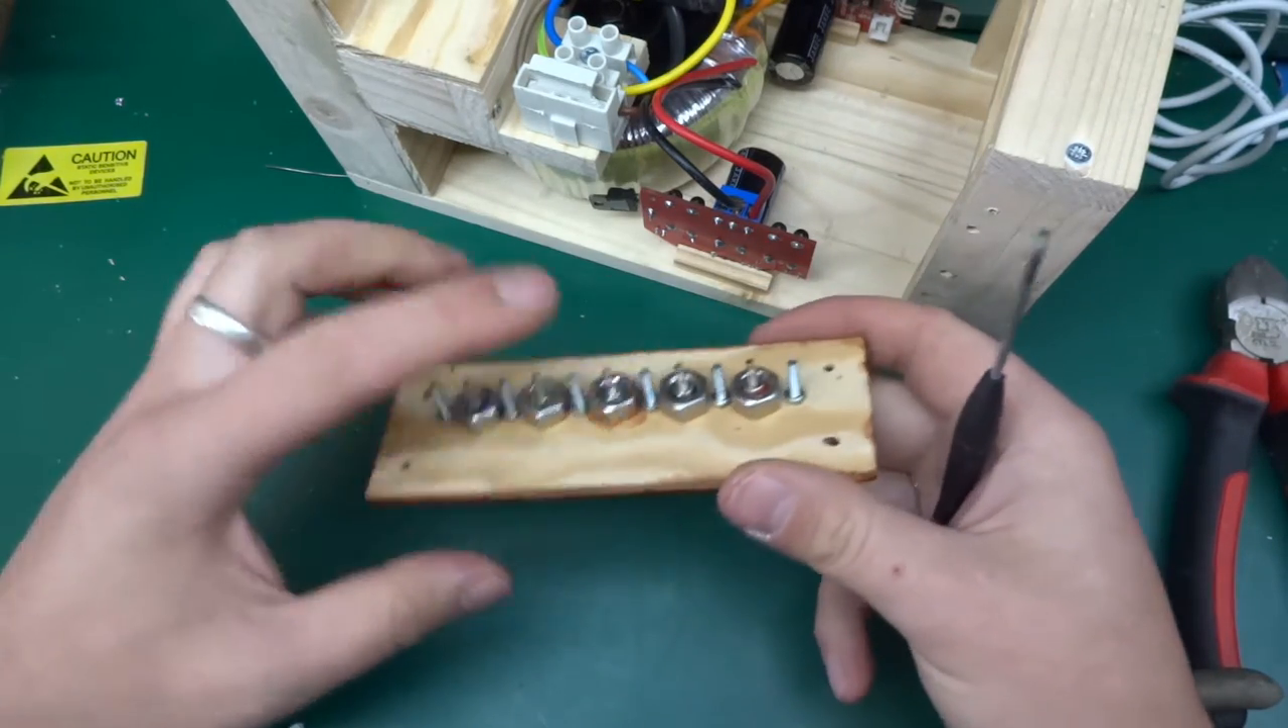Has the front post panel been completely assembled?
Yes.